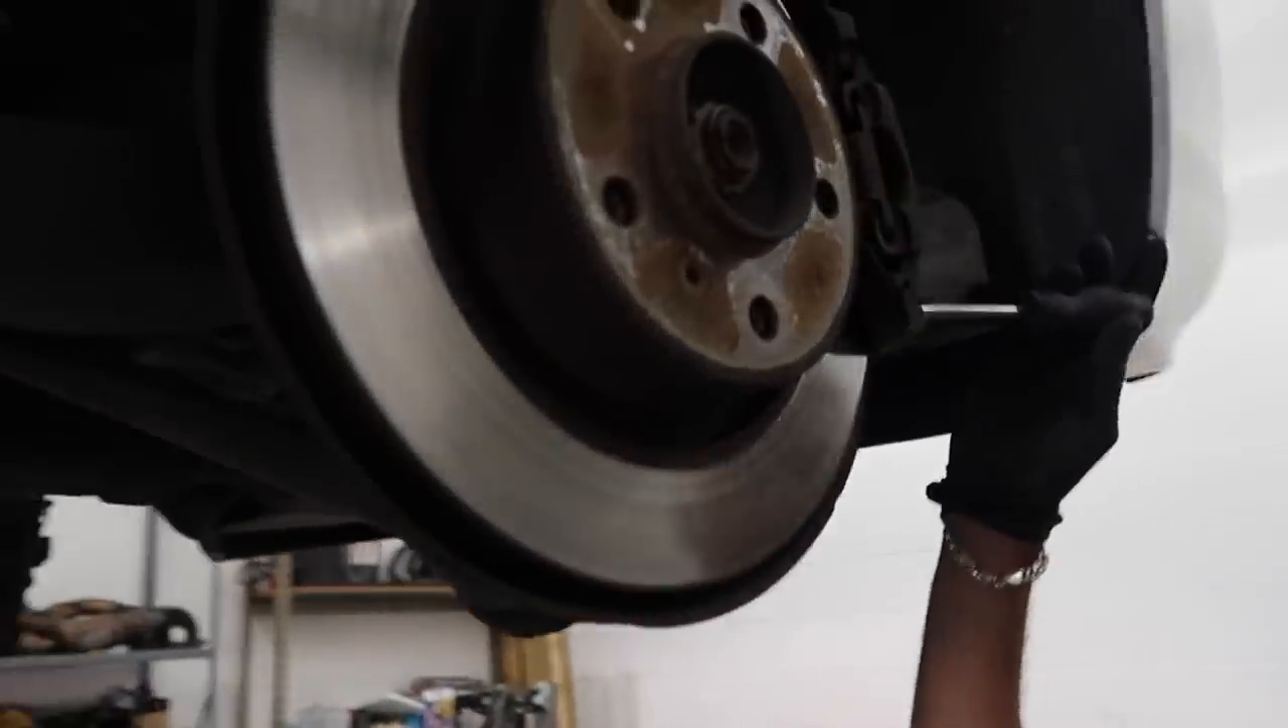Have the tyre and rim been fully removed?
Yes.